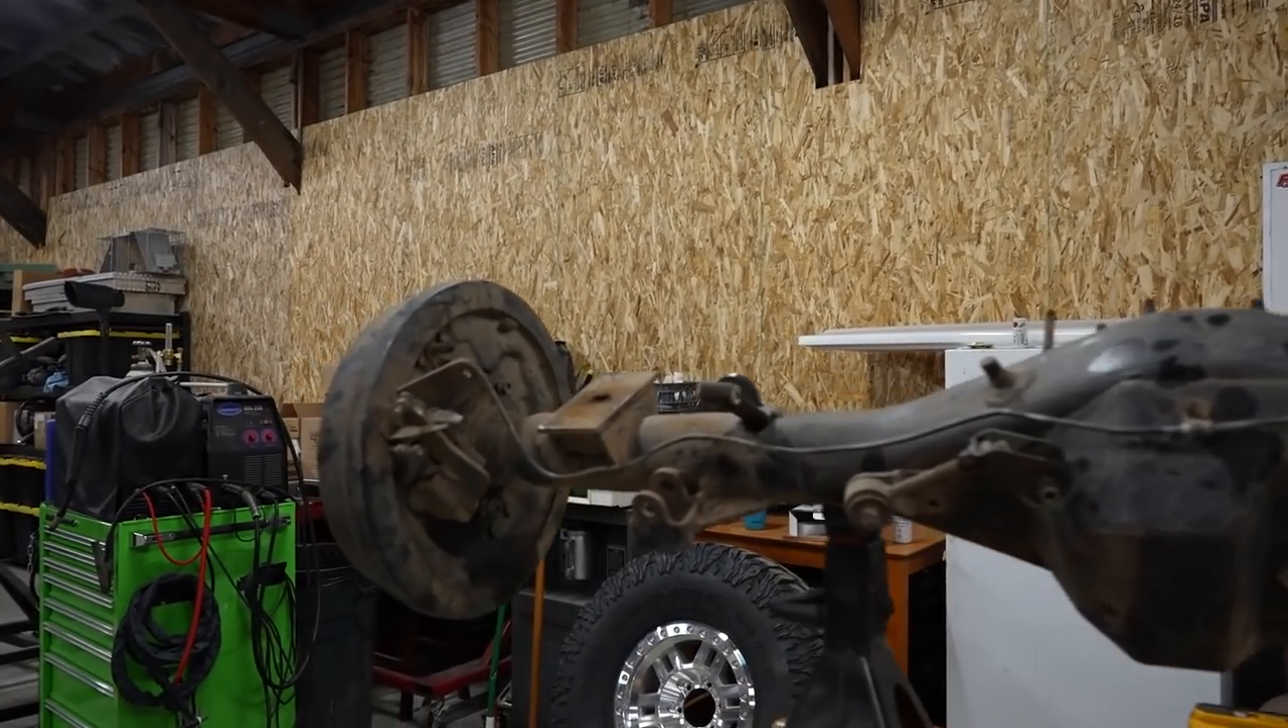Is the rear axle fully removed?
Yes.